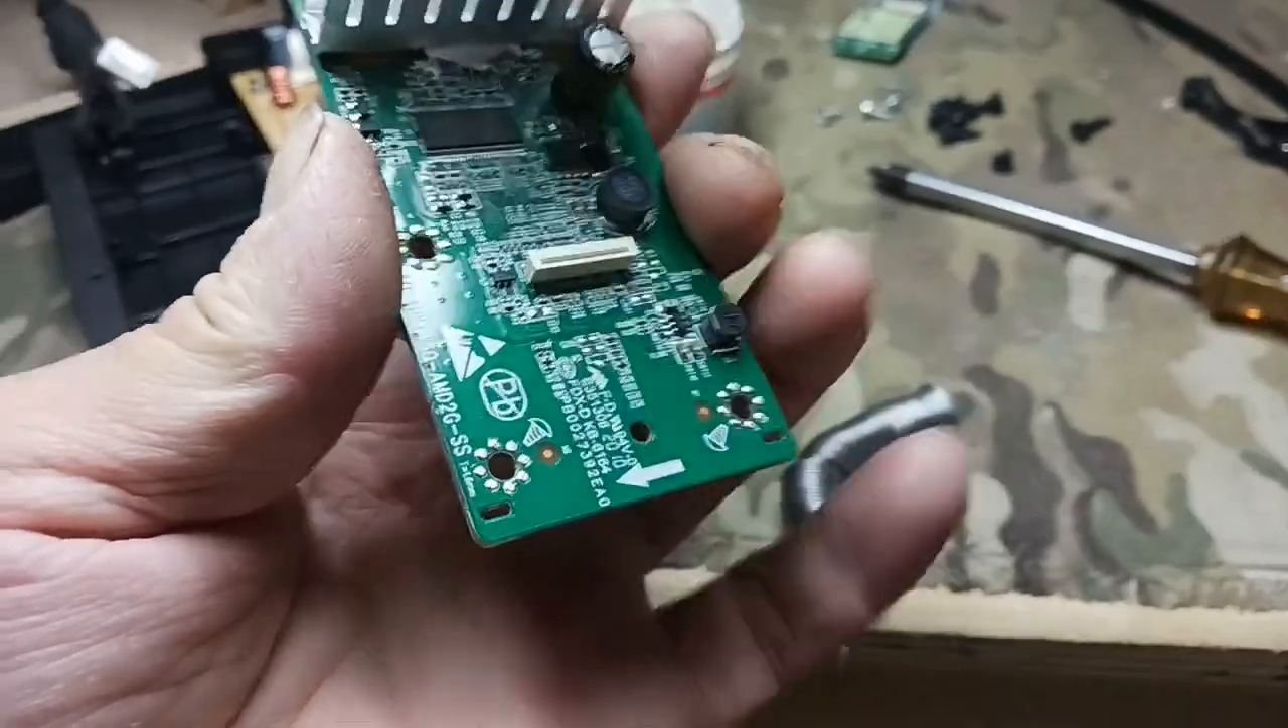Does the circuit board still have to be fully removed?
No.